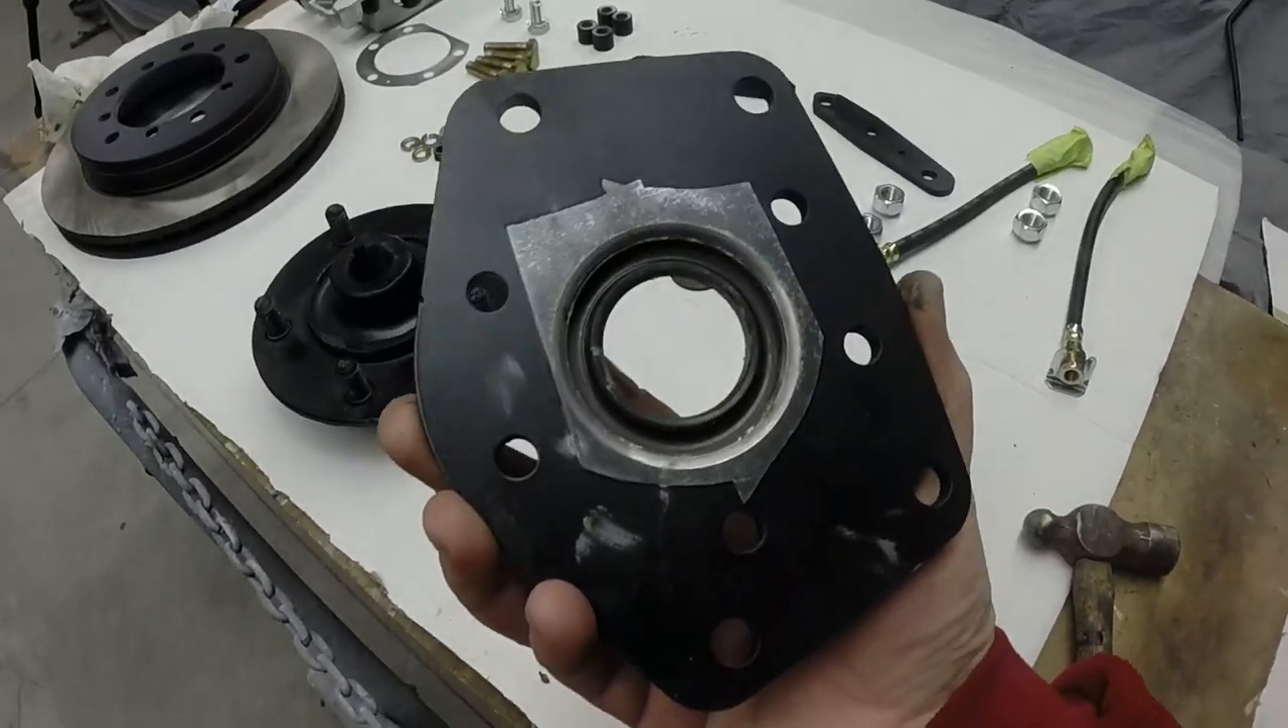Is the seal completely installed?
Yes.